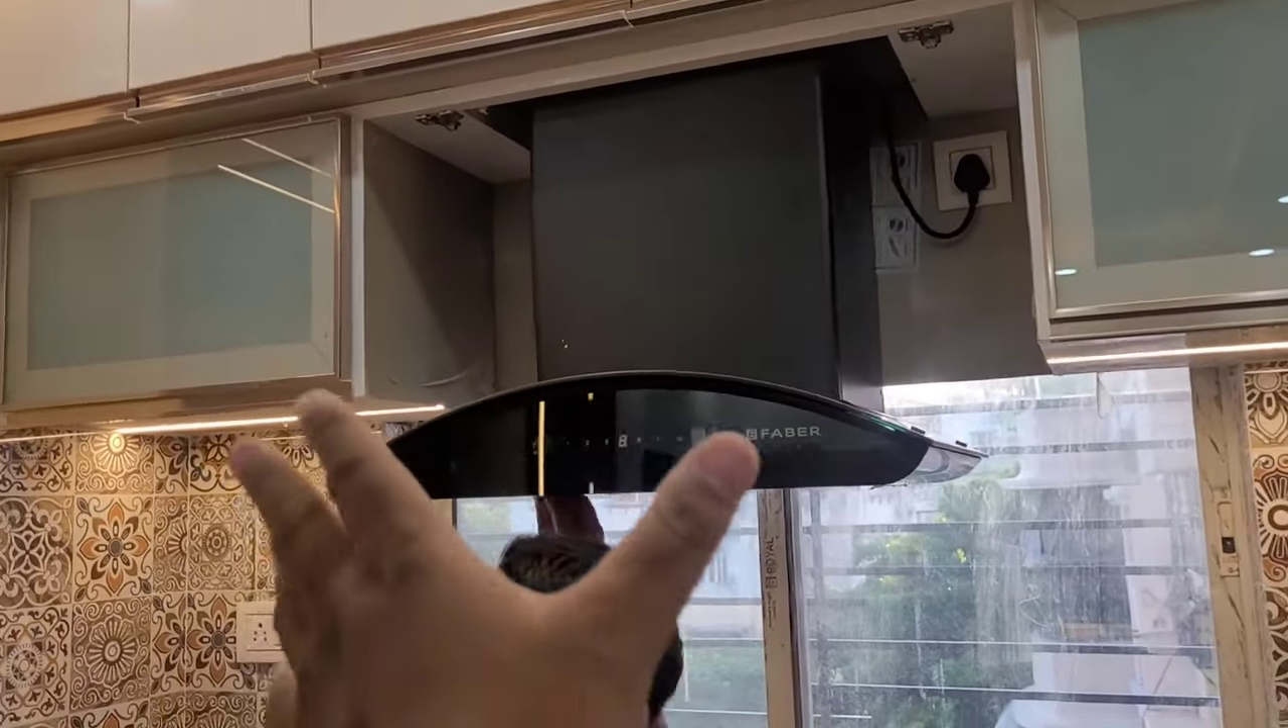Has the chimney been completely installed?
Yes.